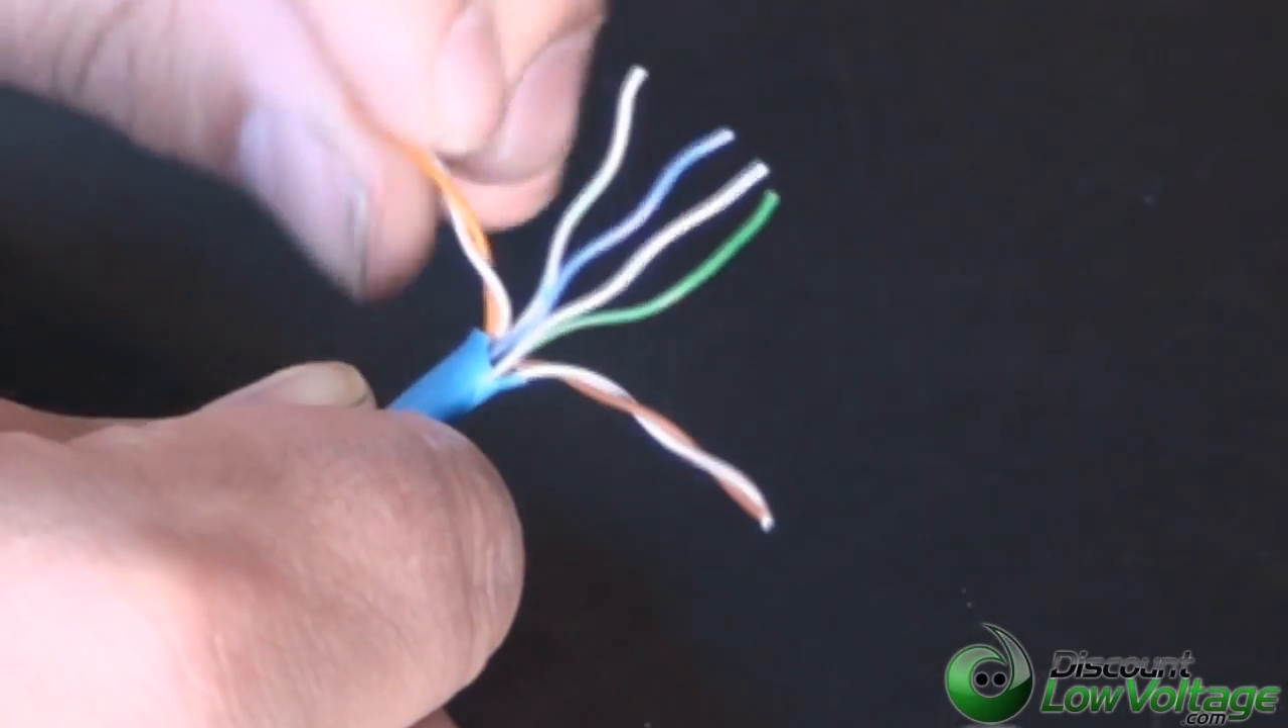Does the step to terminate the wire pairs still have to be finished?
Yes.